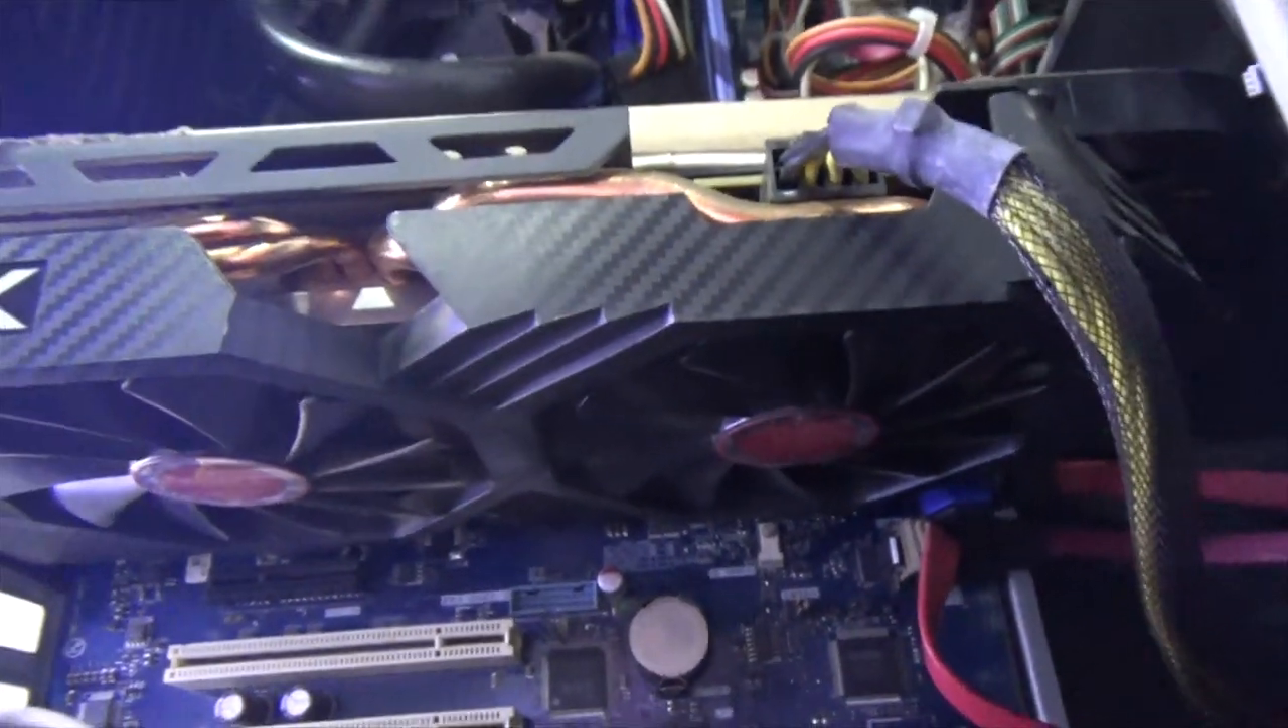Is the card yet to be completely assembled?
No.